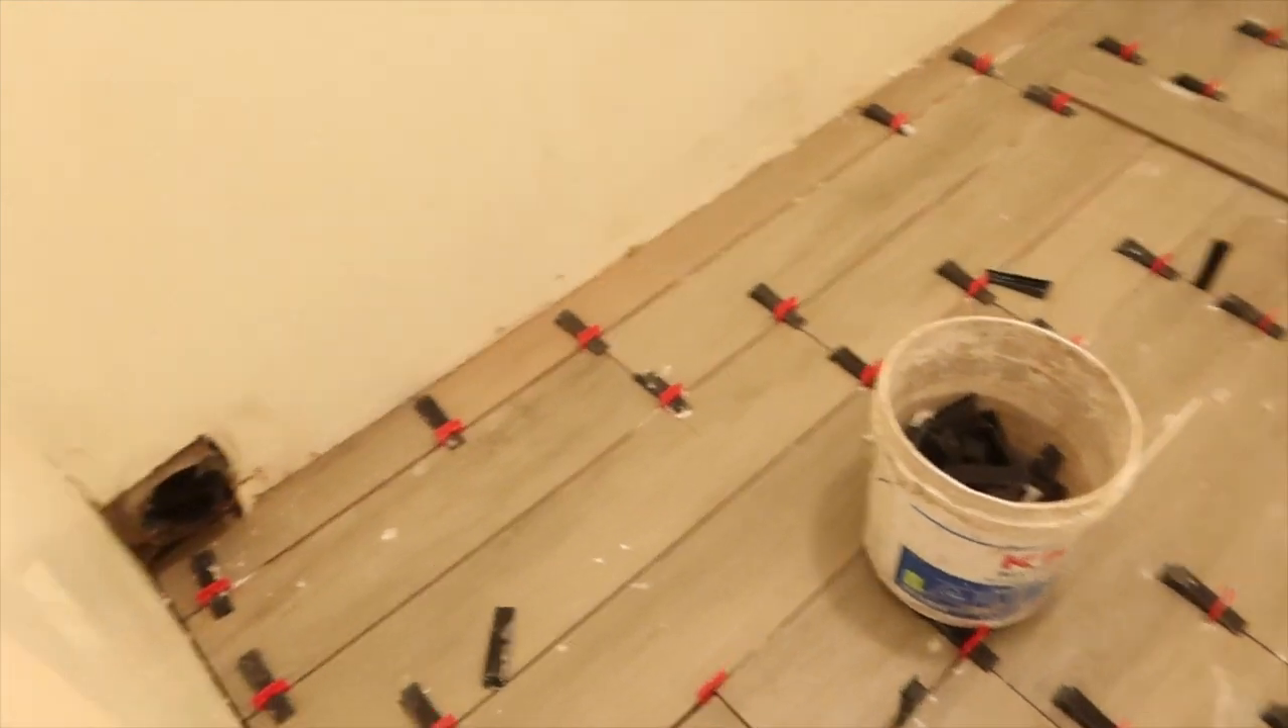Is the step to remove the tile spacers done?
No.